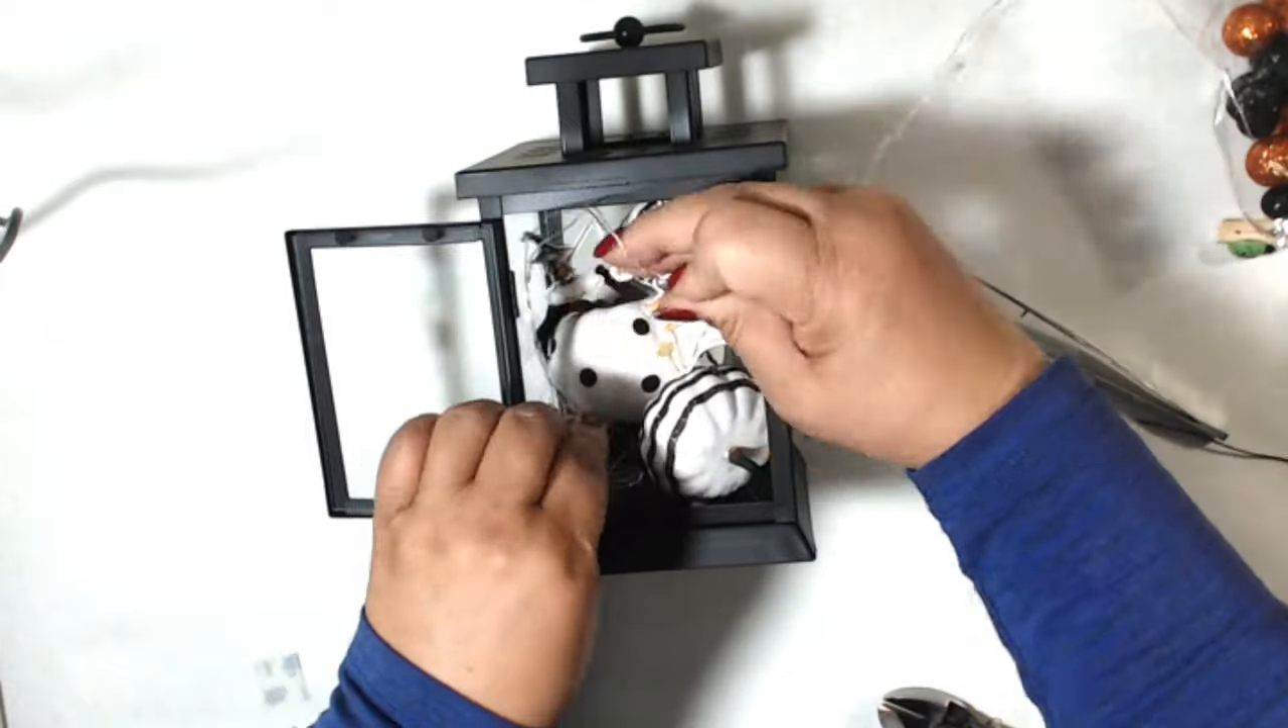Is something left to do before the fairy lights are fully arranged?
Yes.